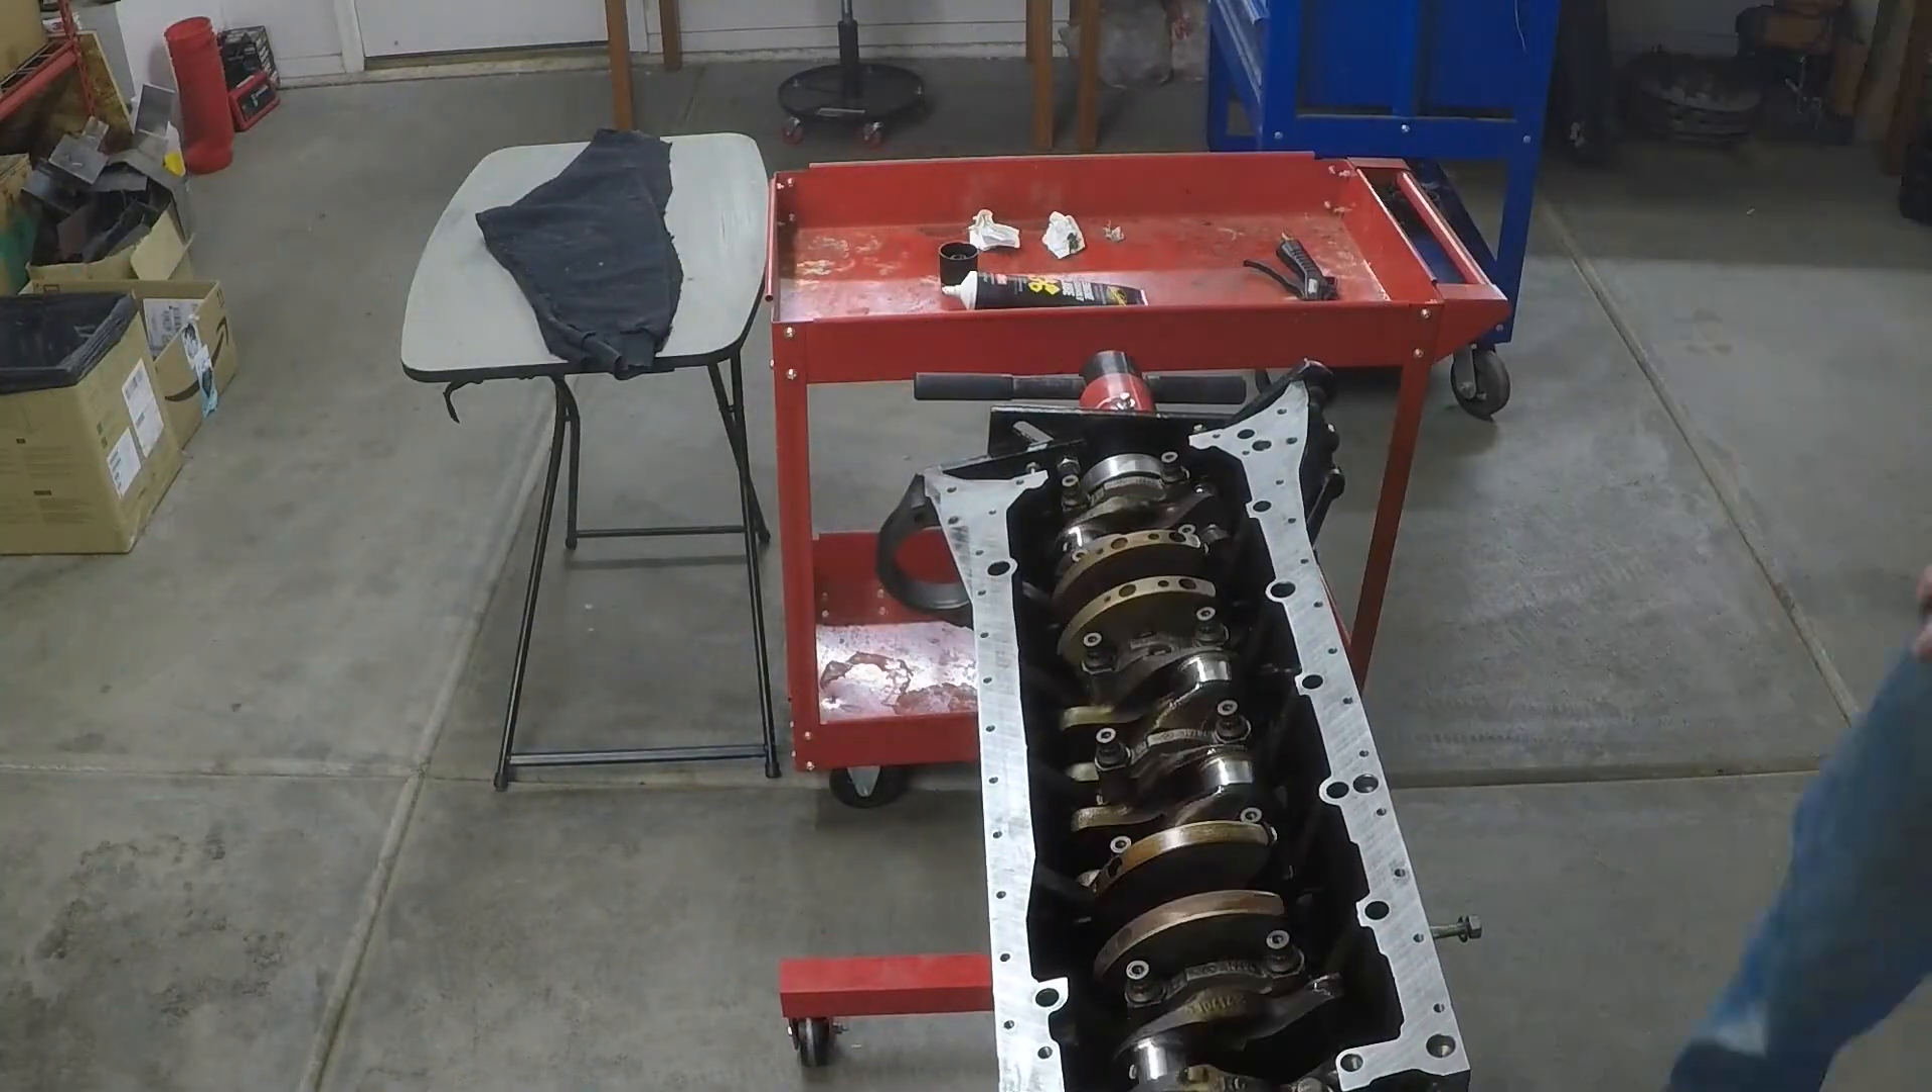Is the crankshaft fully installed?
Yes.